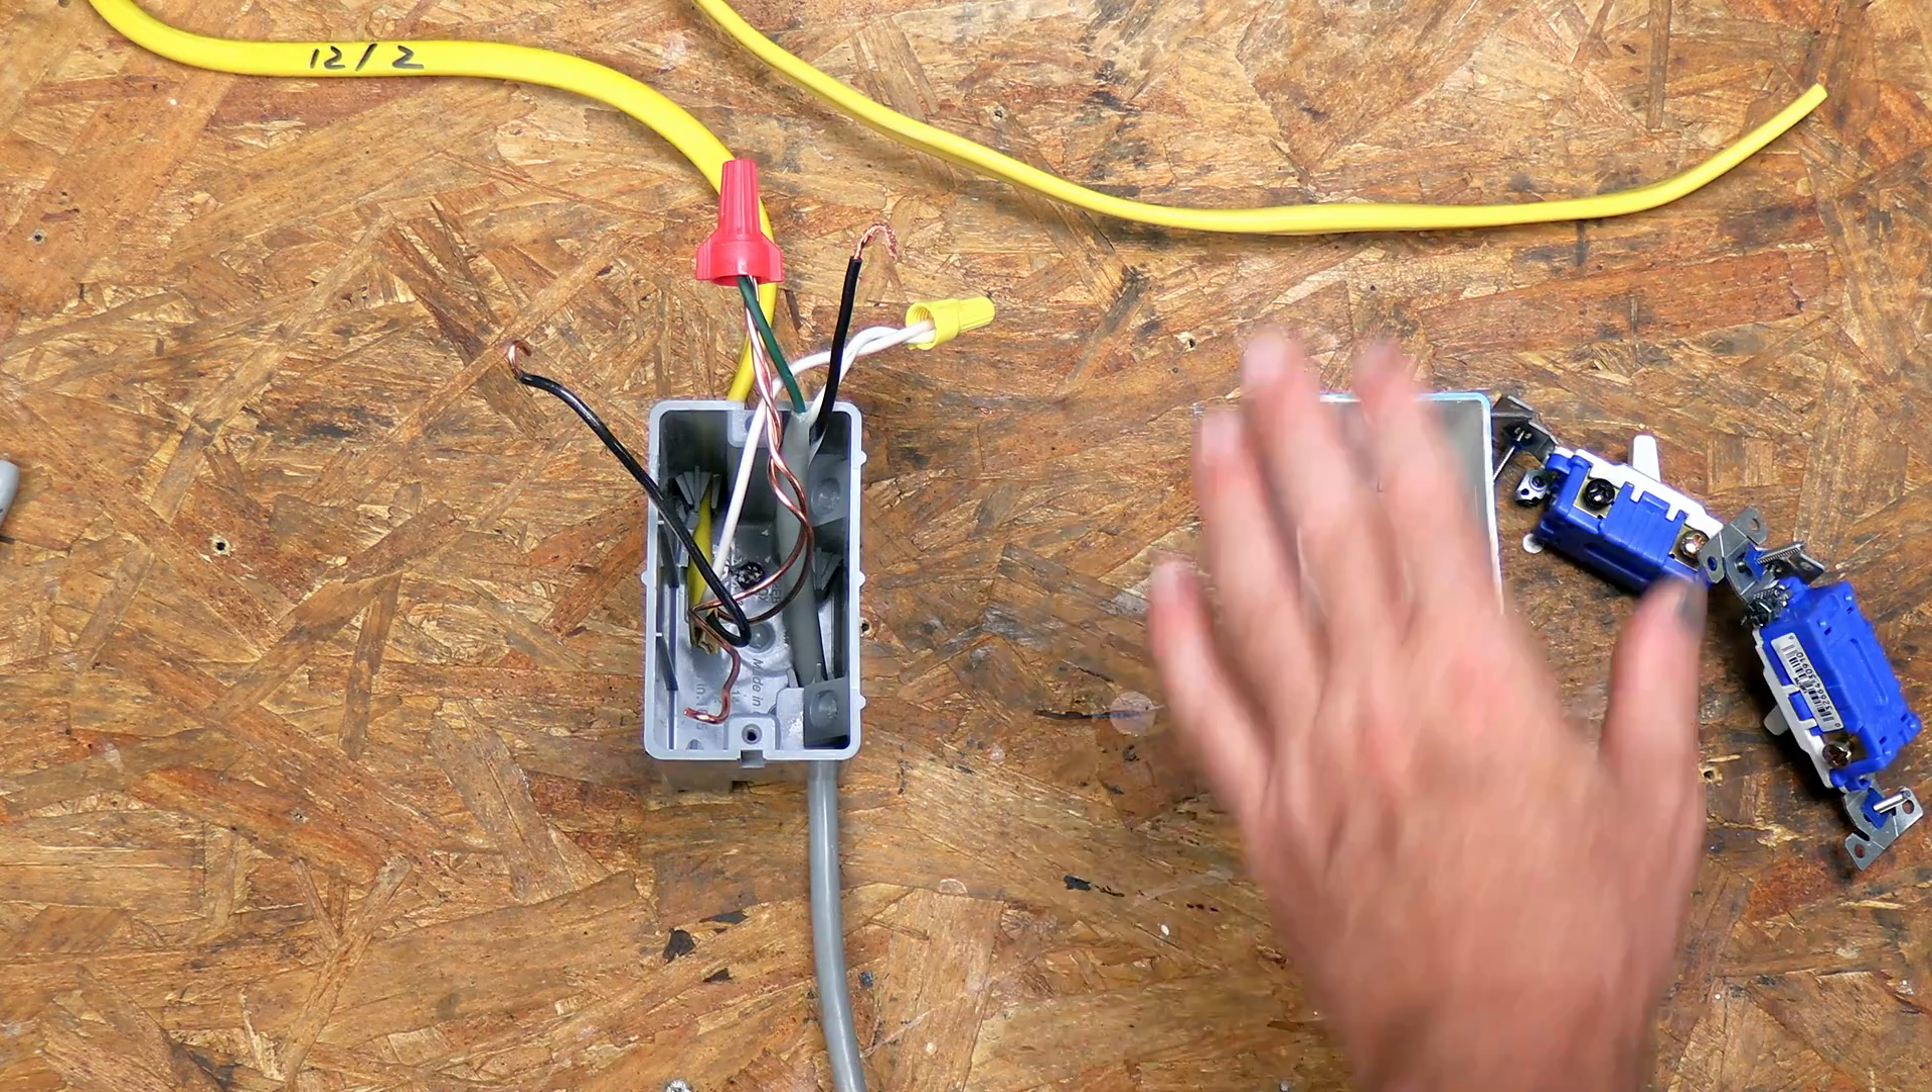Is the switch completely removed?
Yes.